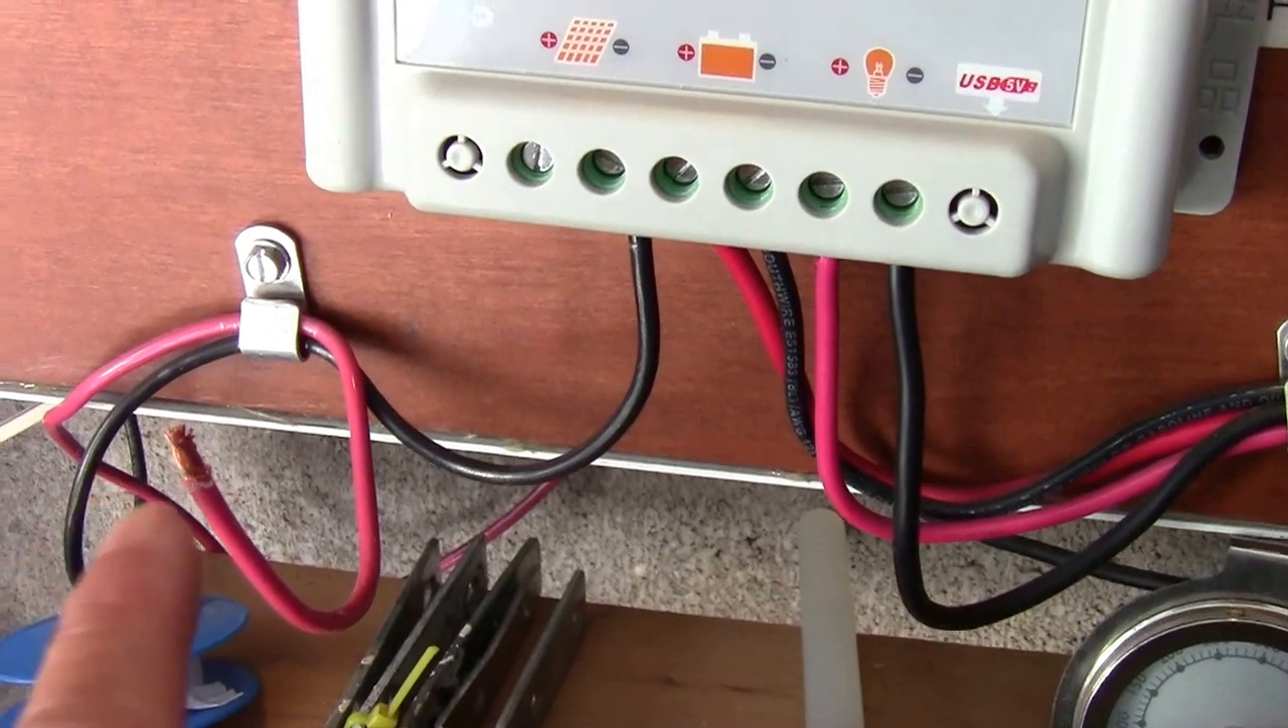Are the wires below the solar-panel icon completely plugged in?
No.